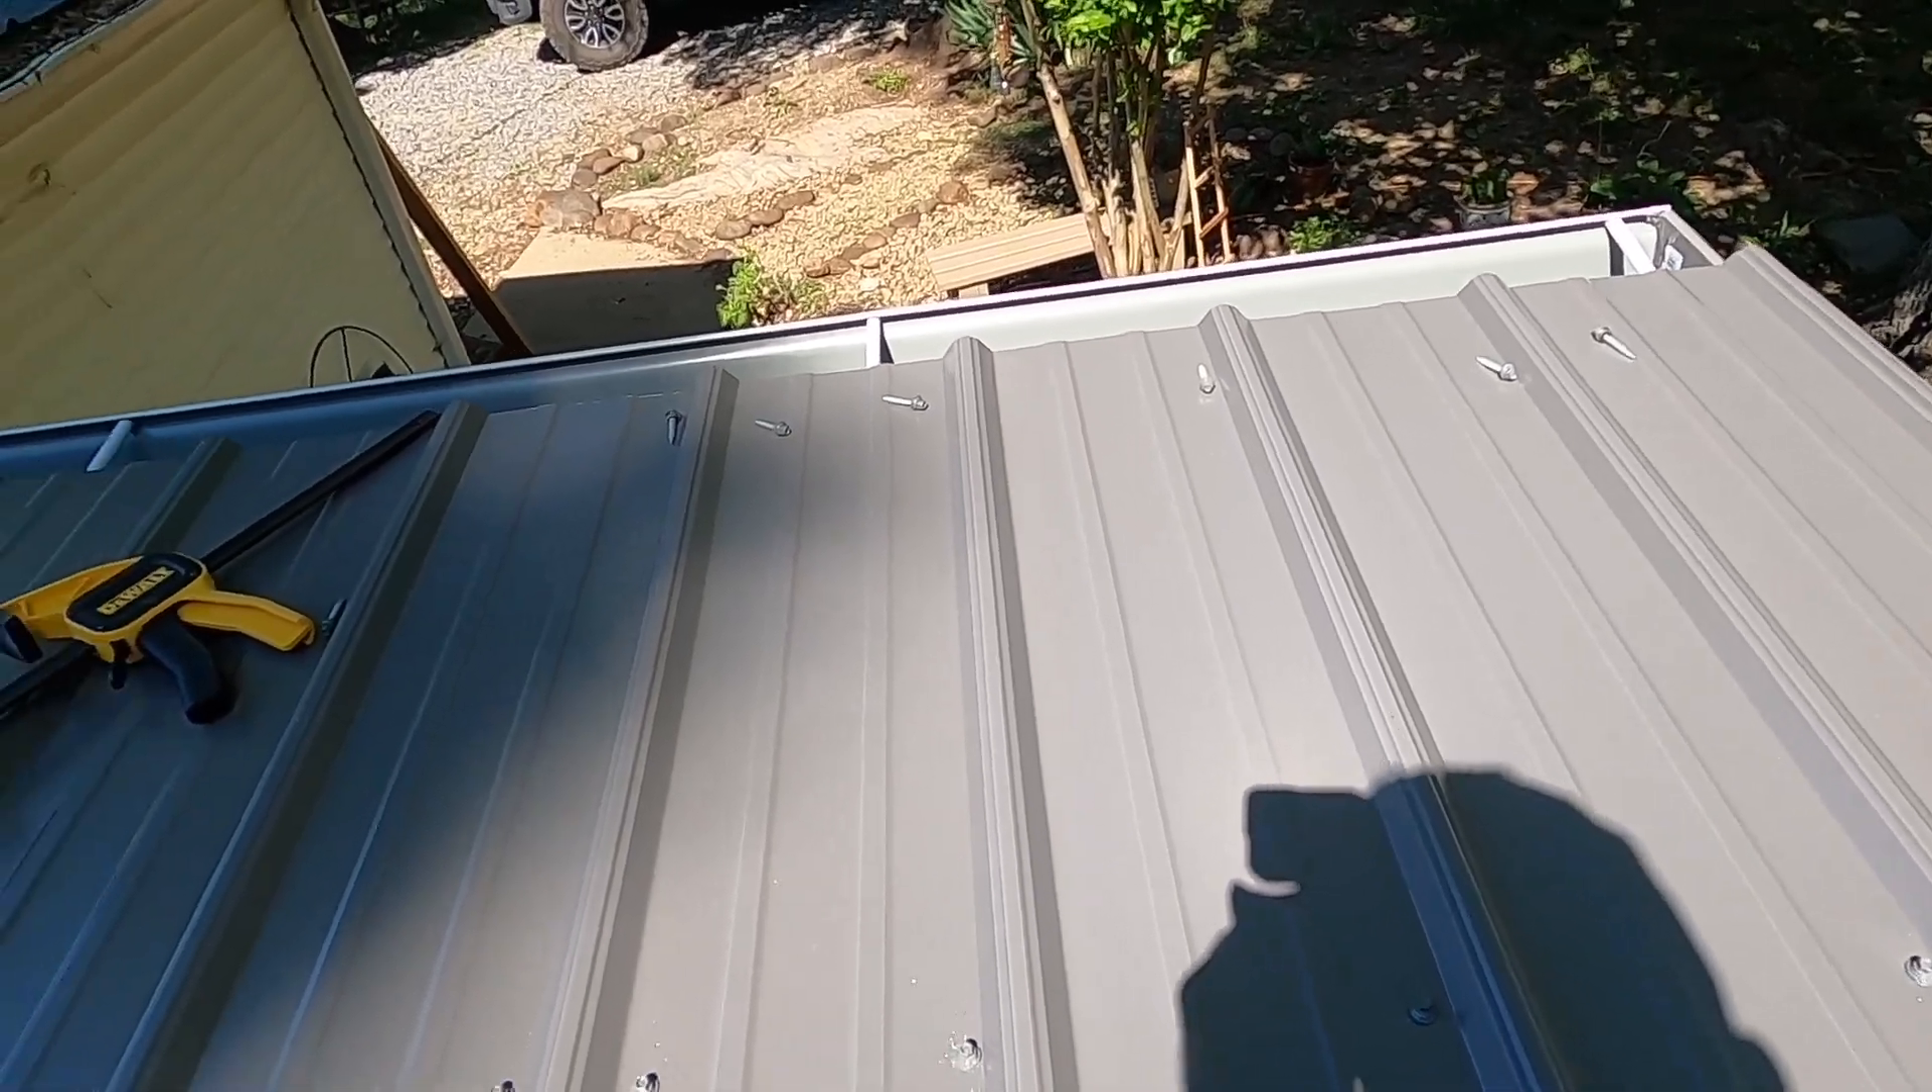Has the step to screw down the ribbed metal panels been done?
No.